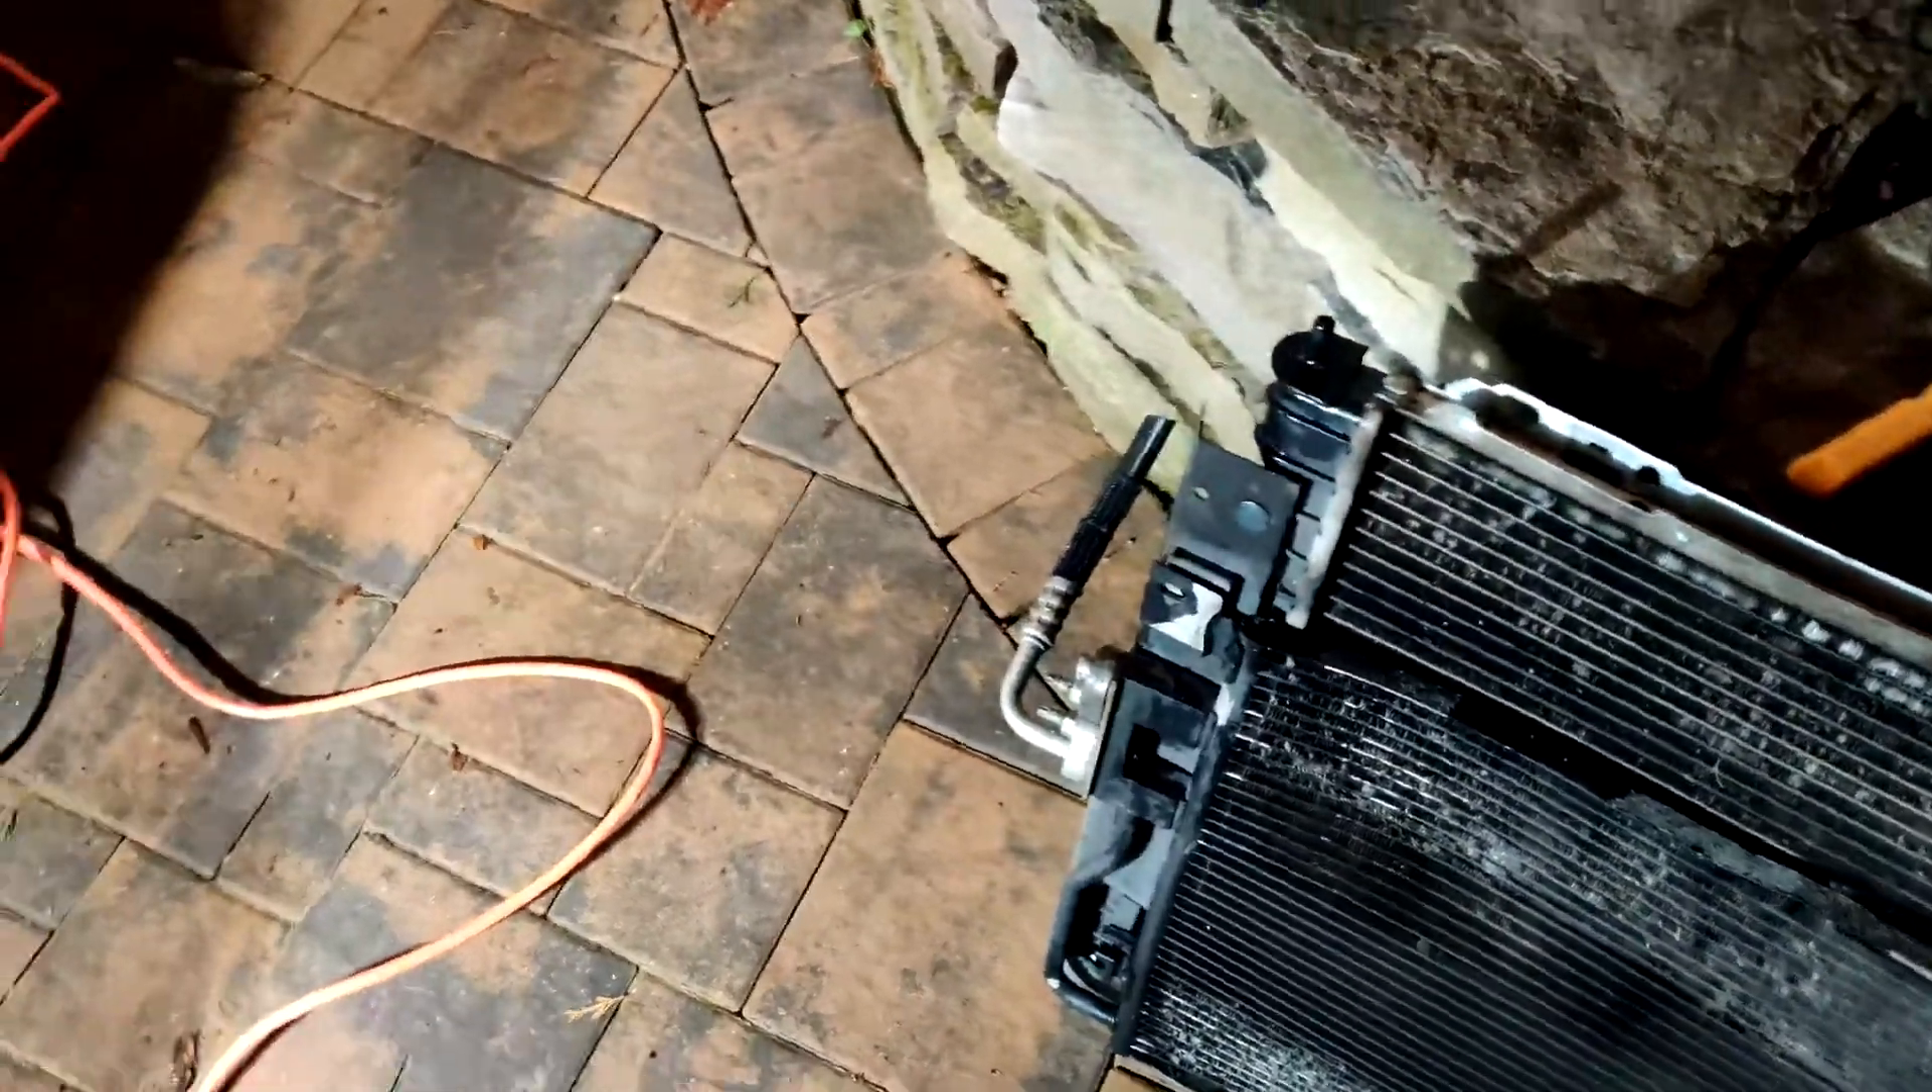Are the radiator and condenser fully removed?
Yes.